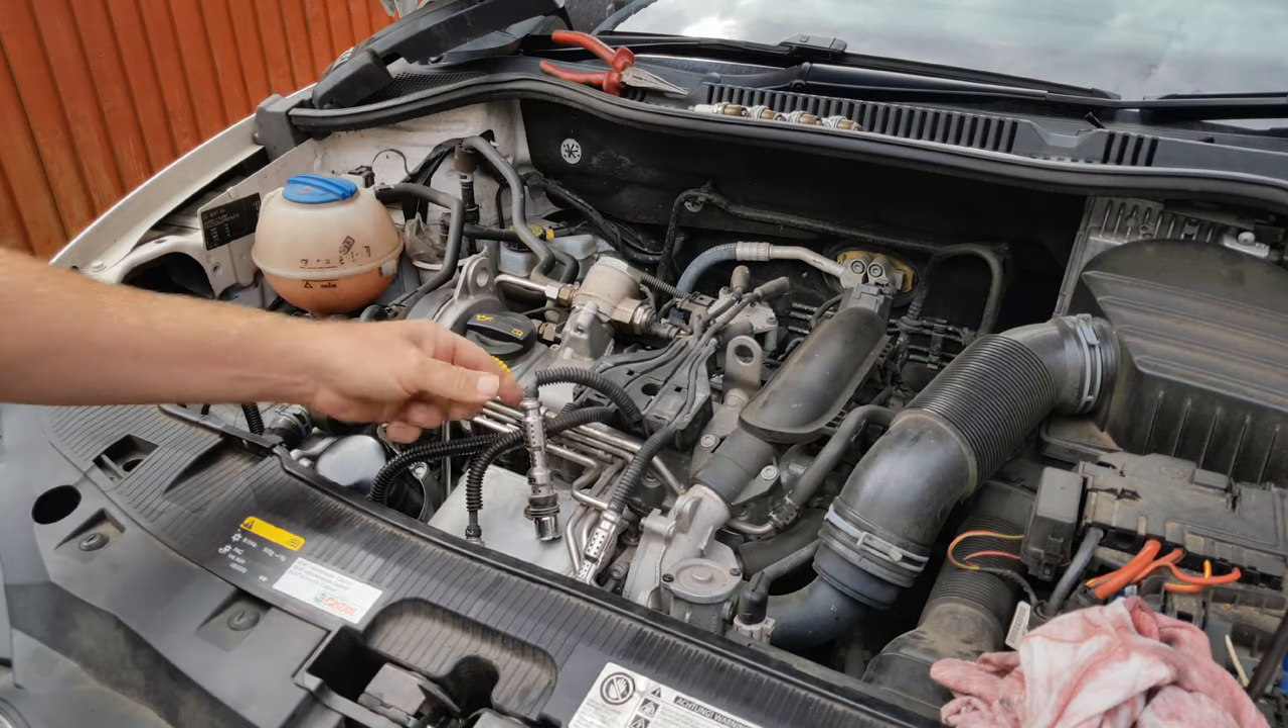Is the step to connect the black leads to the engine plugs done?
No.